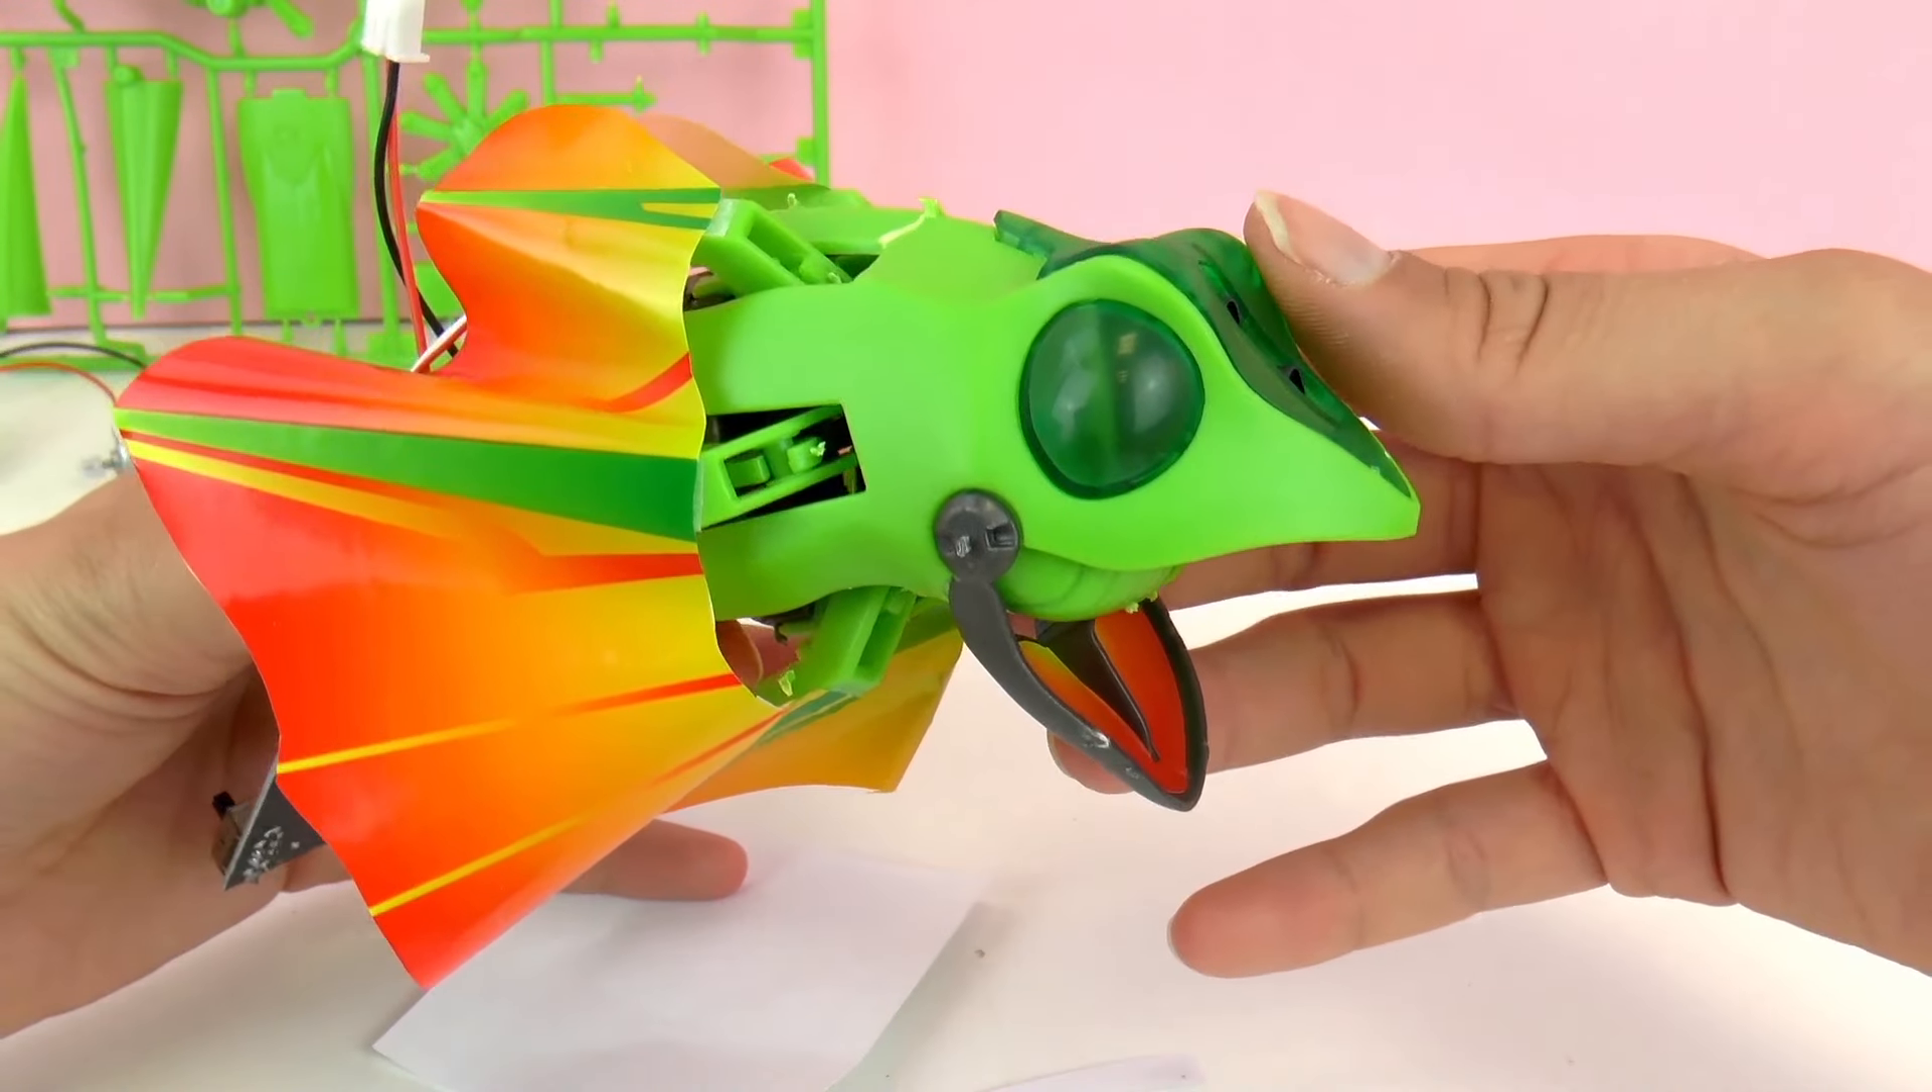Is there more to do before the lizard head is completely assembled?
No.